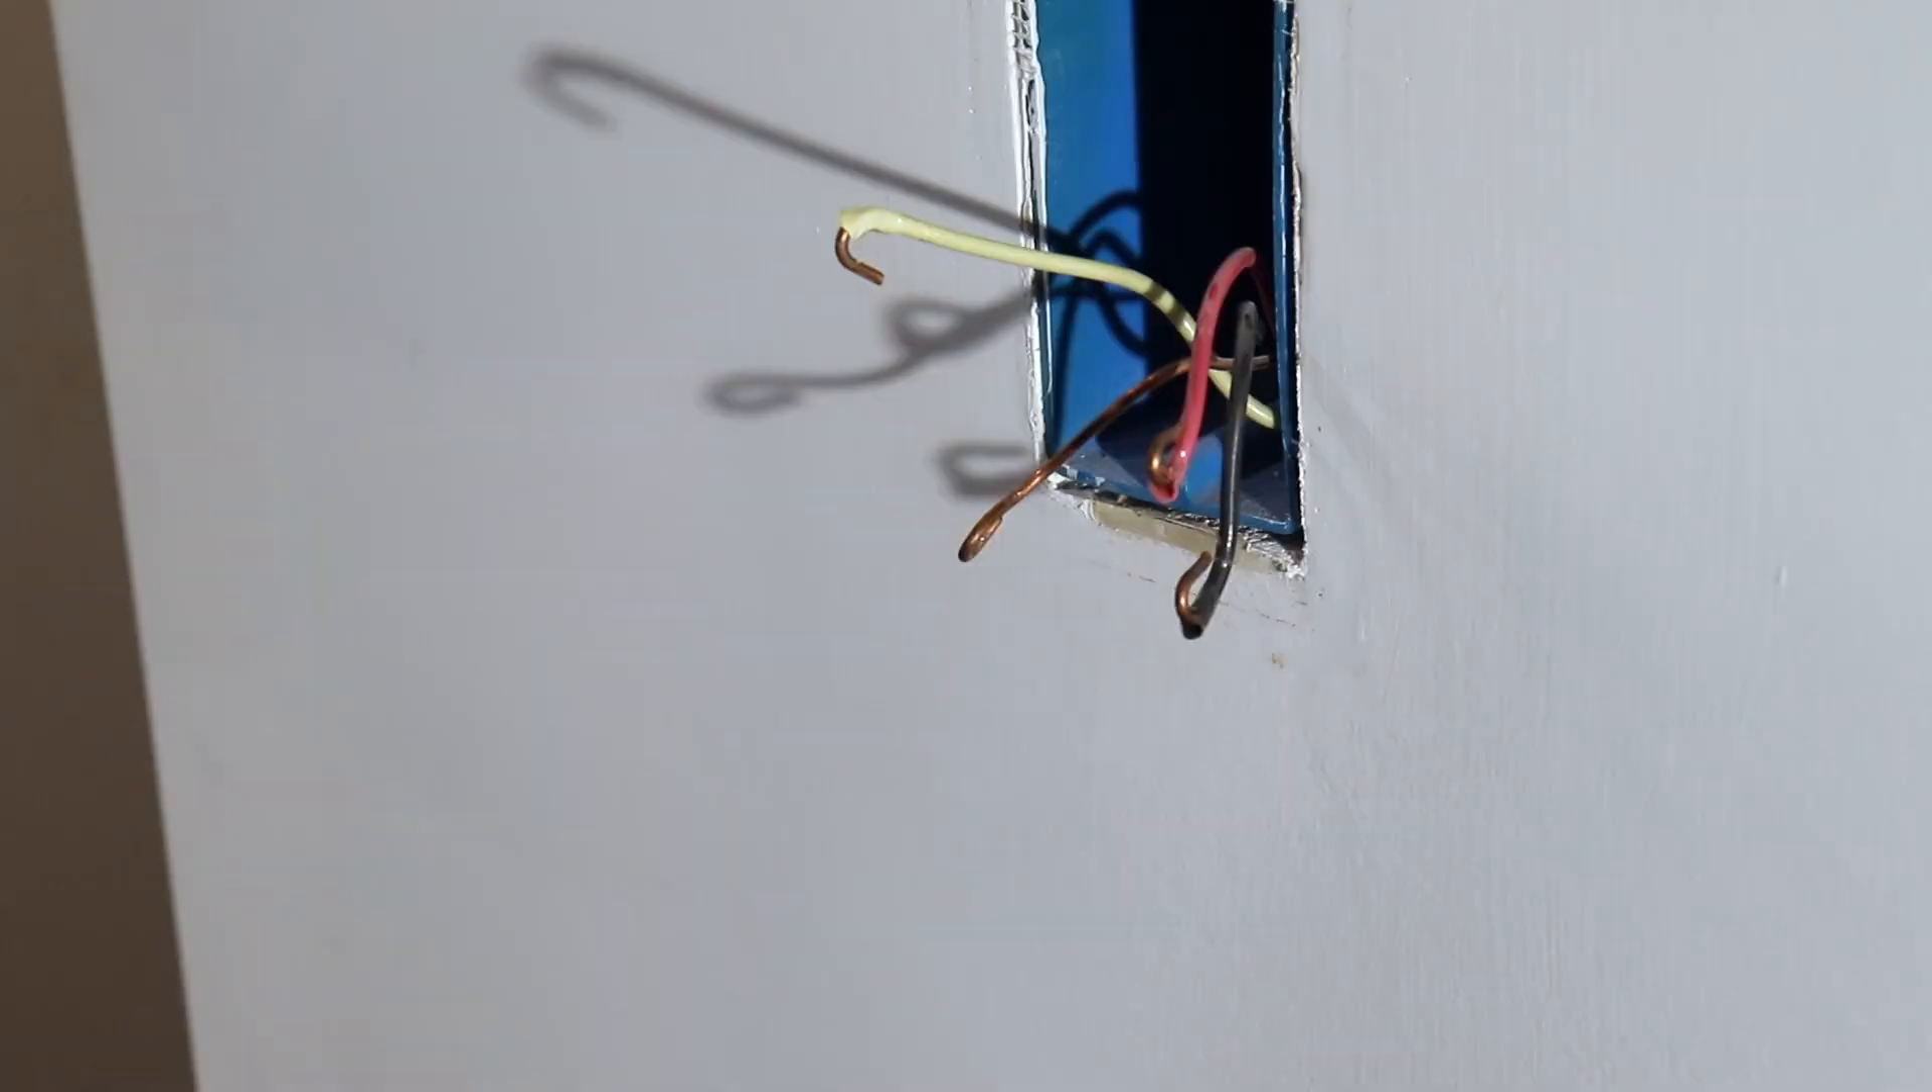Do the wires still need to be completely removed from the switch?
No.